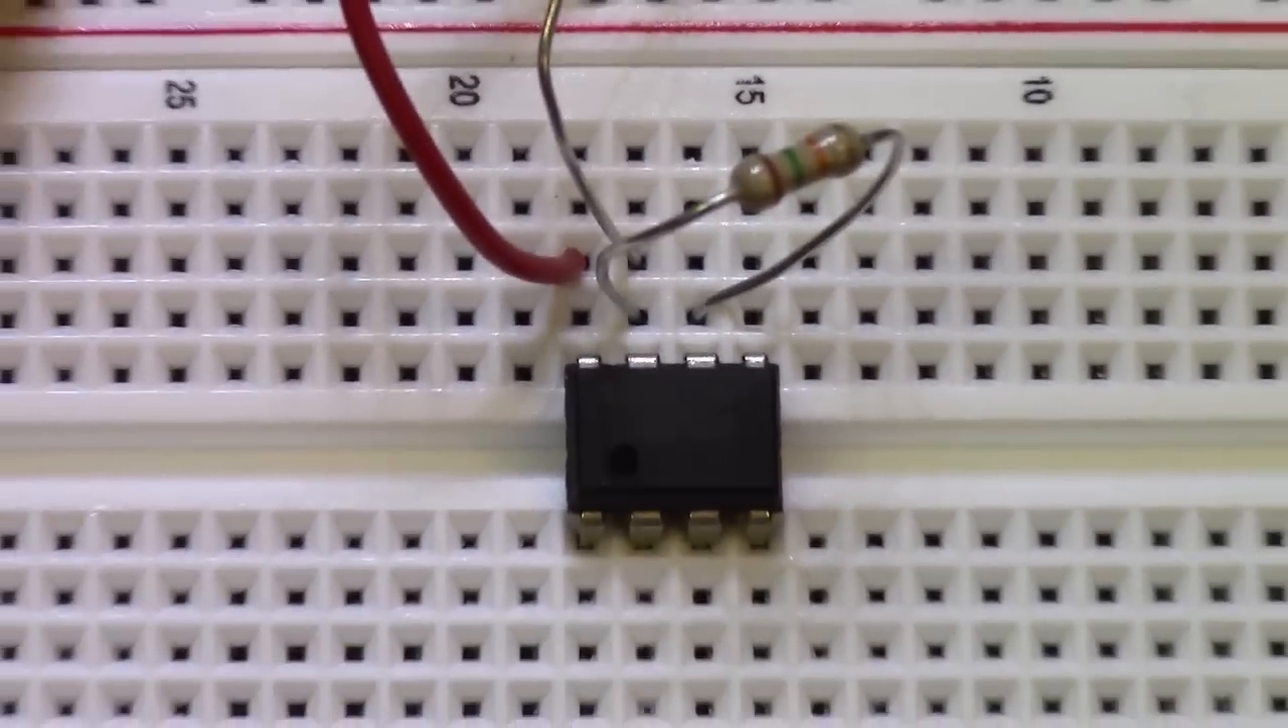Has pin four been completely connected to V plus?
No.